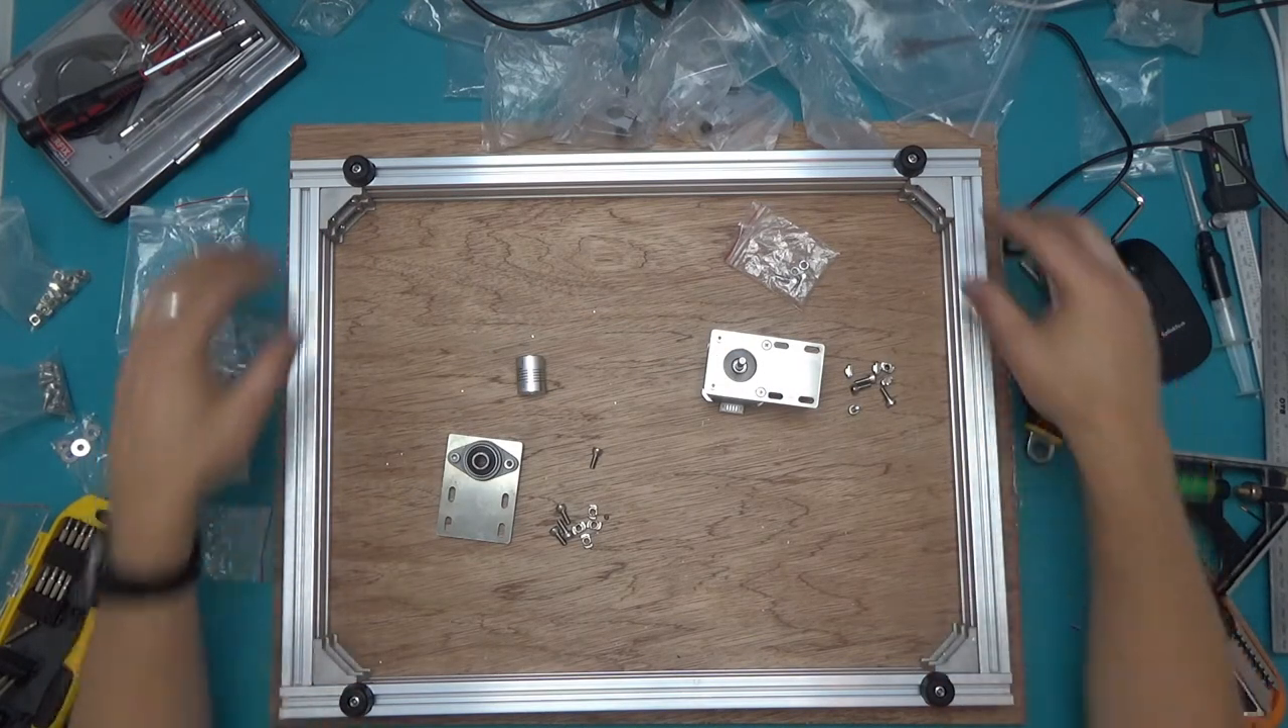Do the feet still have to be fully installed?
No.